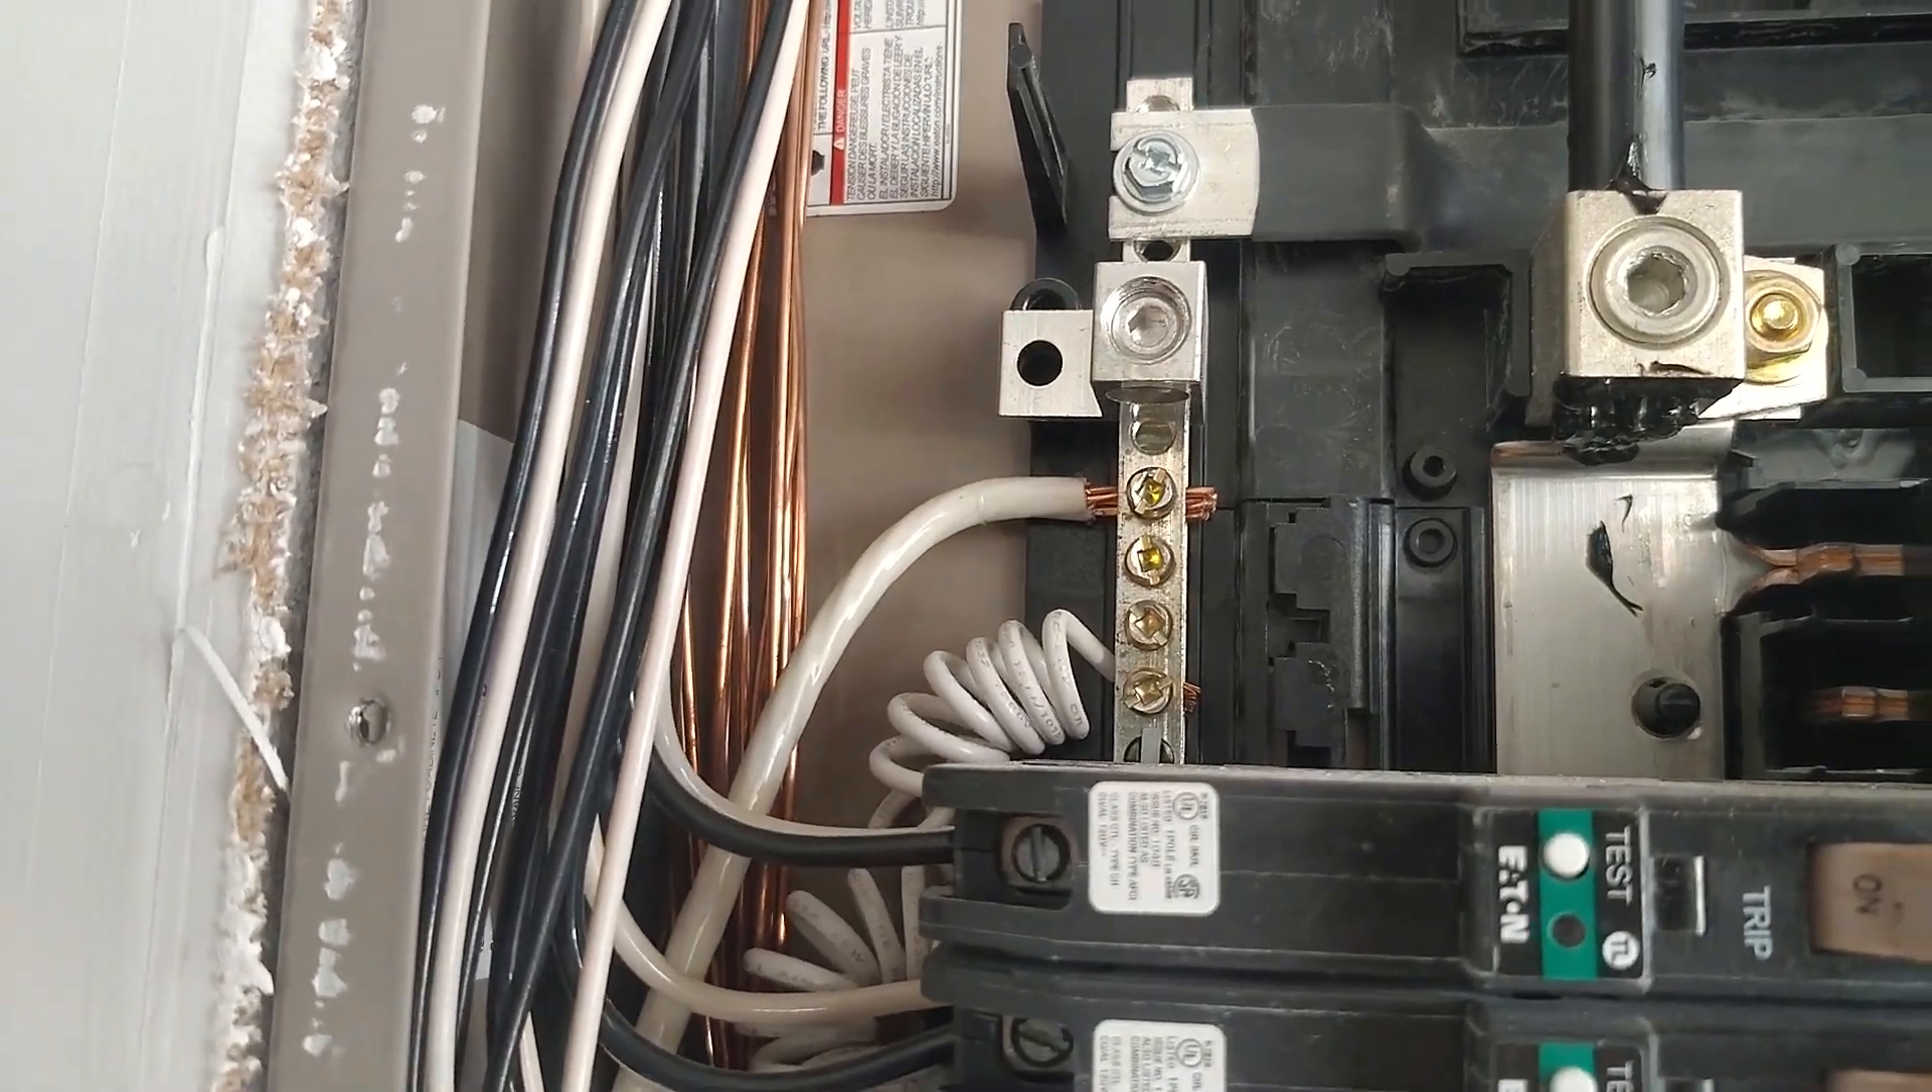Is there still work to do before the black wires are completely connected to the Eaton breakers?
No.